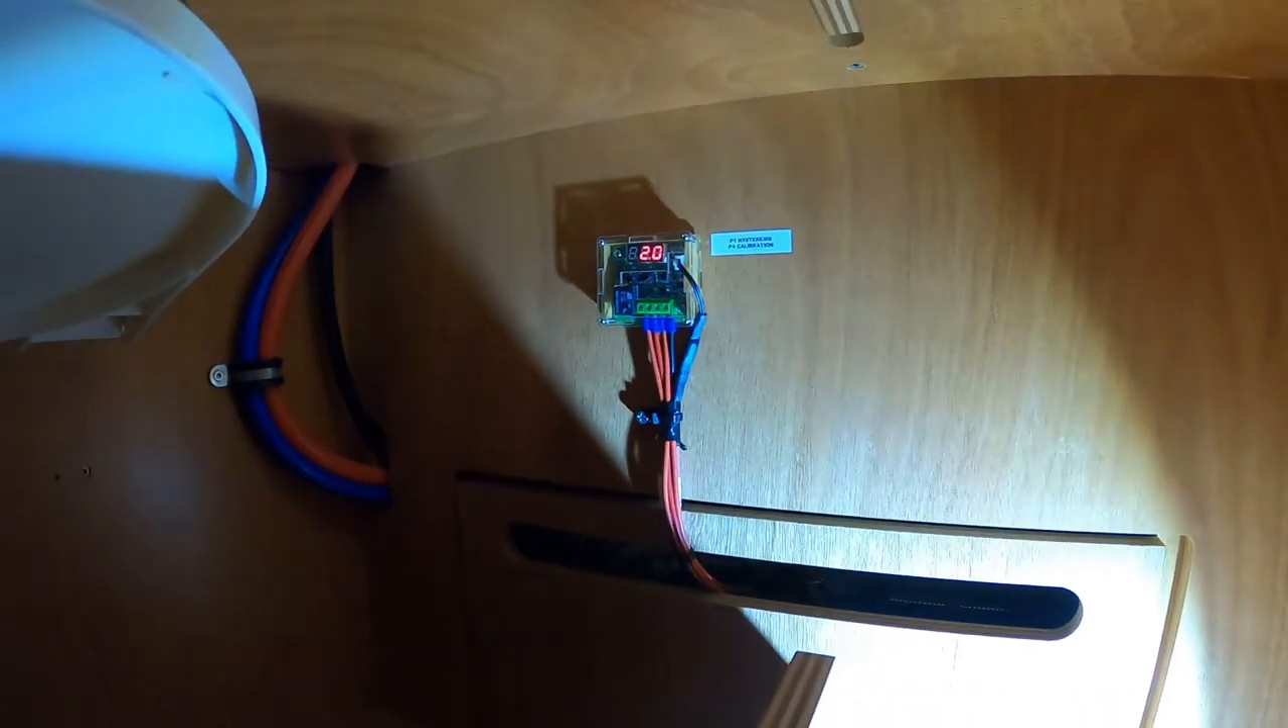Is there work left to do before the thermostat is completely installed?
No.